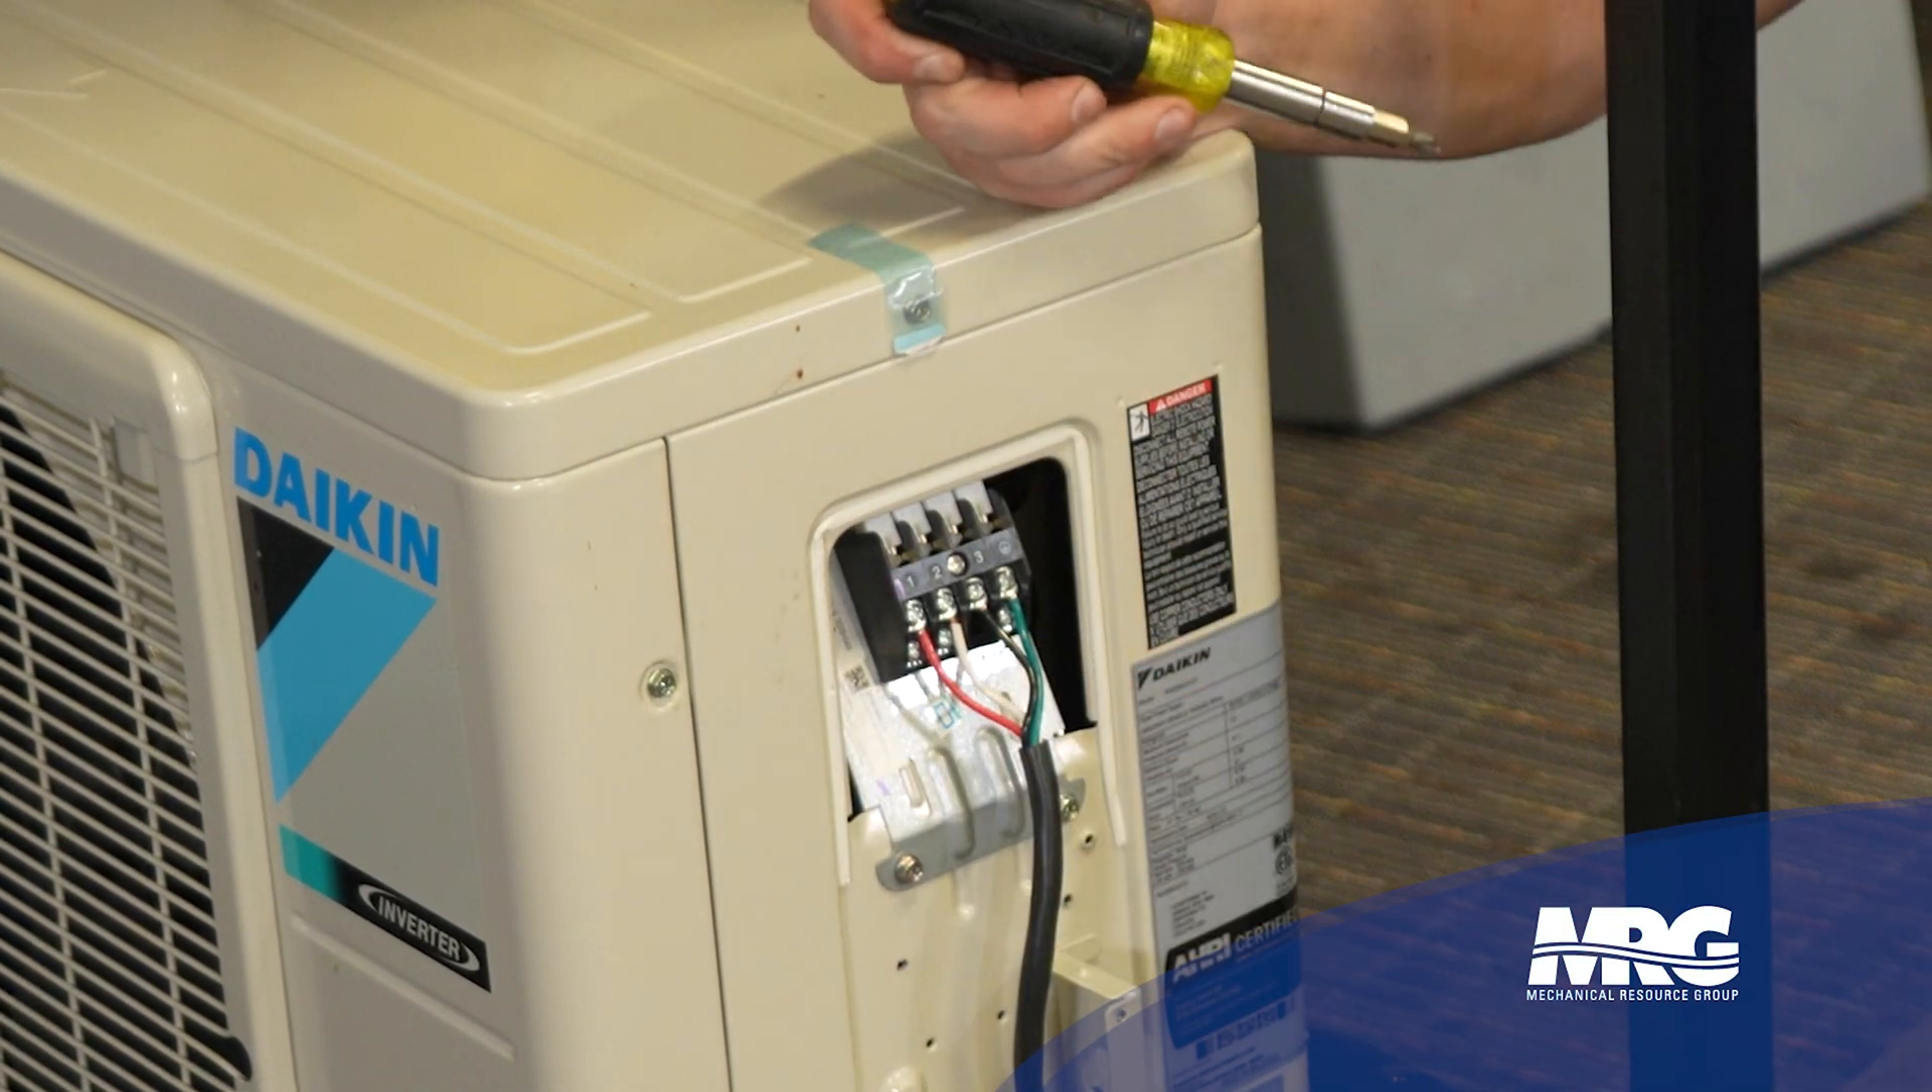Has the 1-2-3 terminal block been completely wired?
Yes.